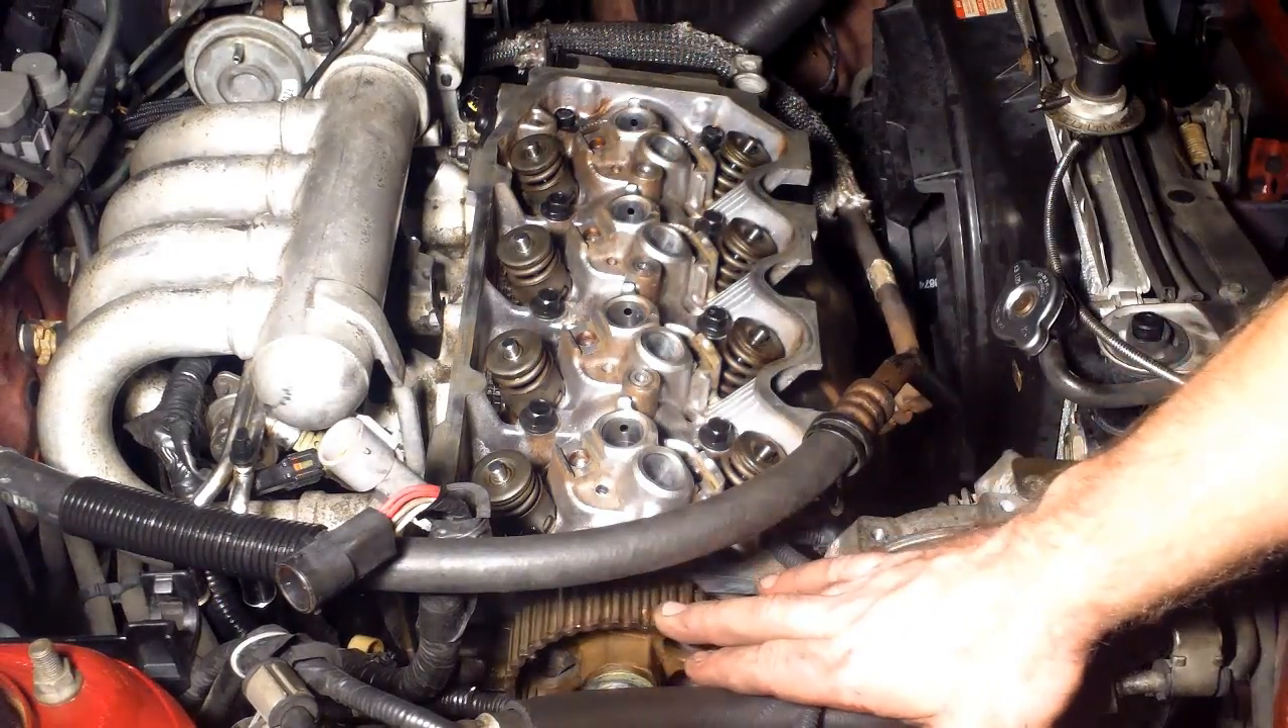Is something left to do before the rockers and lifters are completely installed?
Yes.